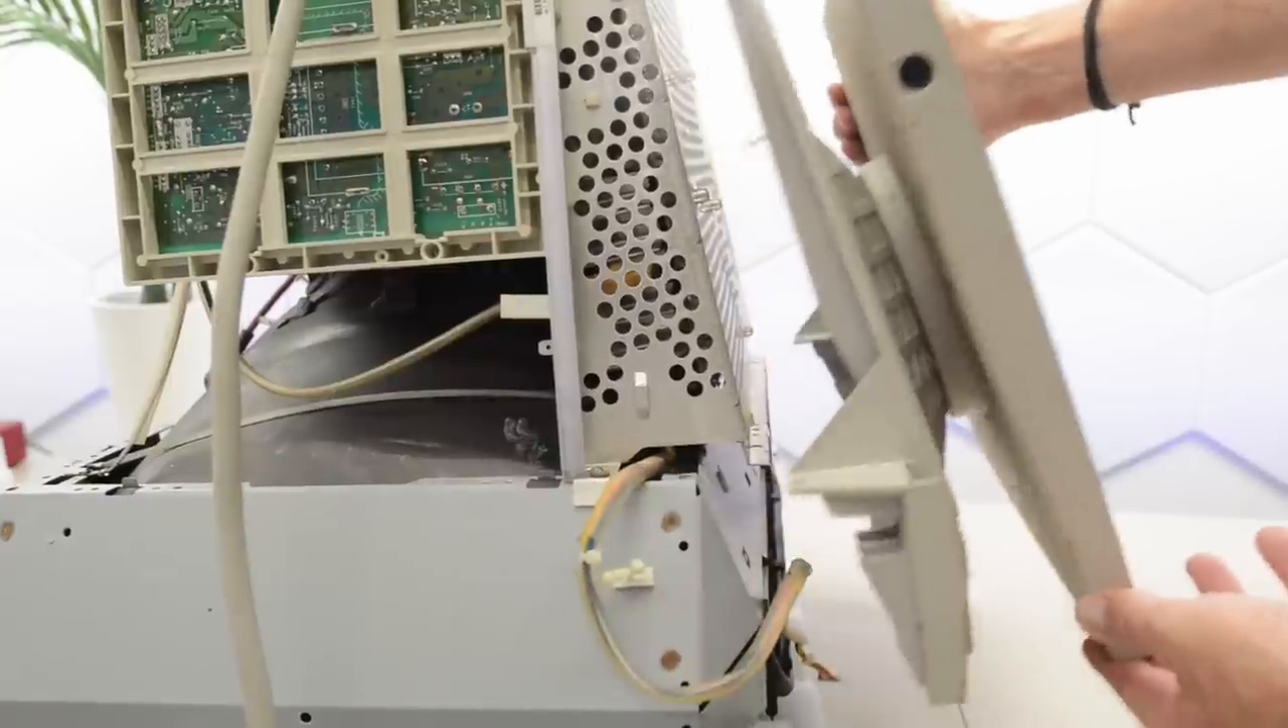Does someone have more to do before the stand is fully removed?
No.